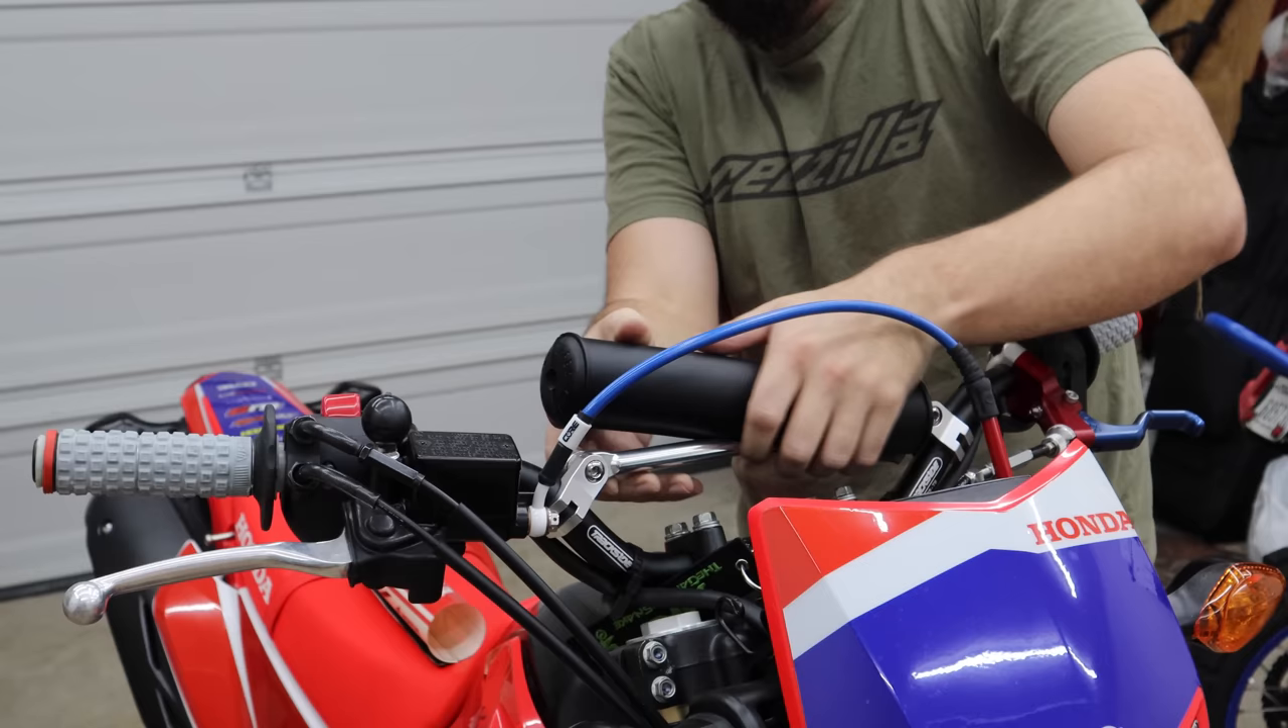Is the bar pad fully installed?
No.